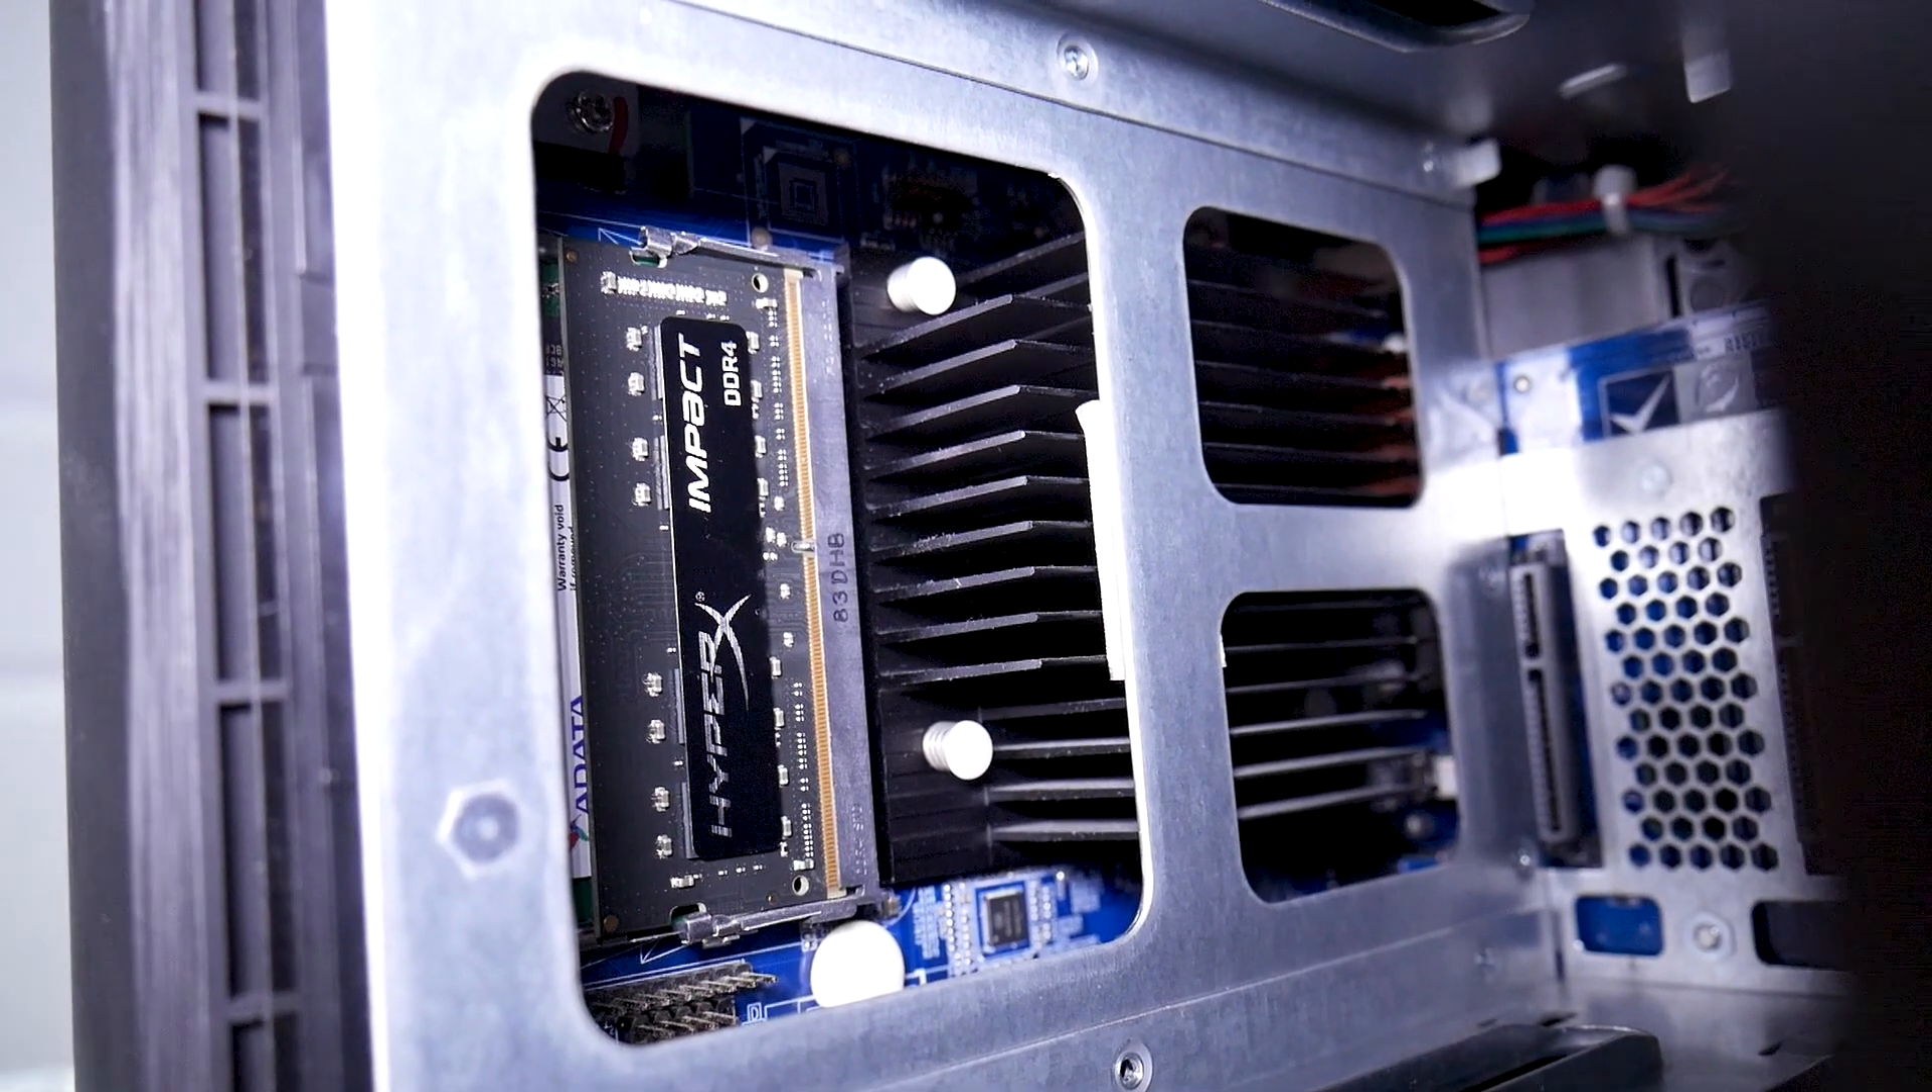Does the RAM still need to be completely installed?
No.